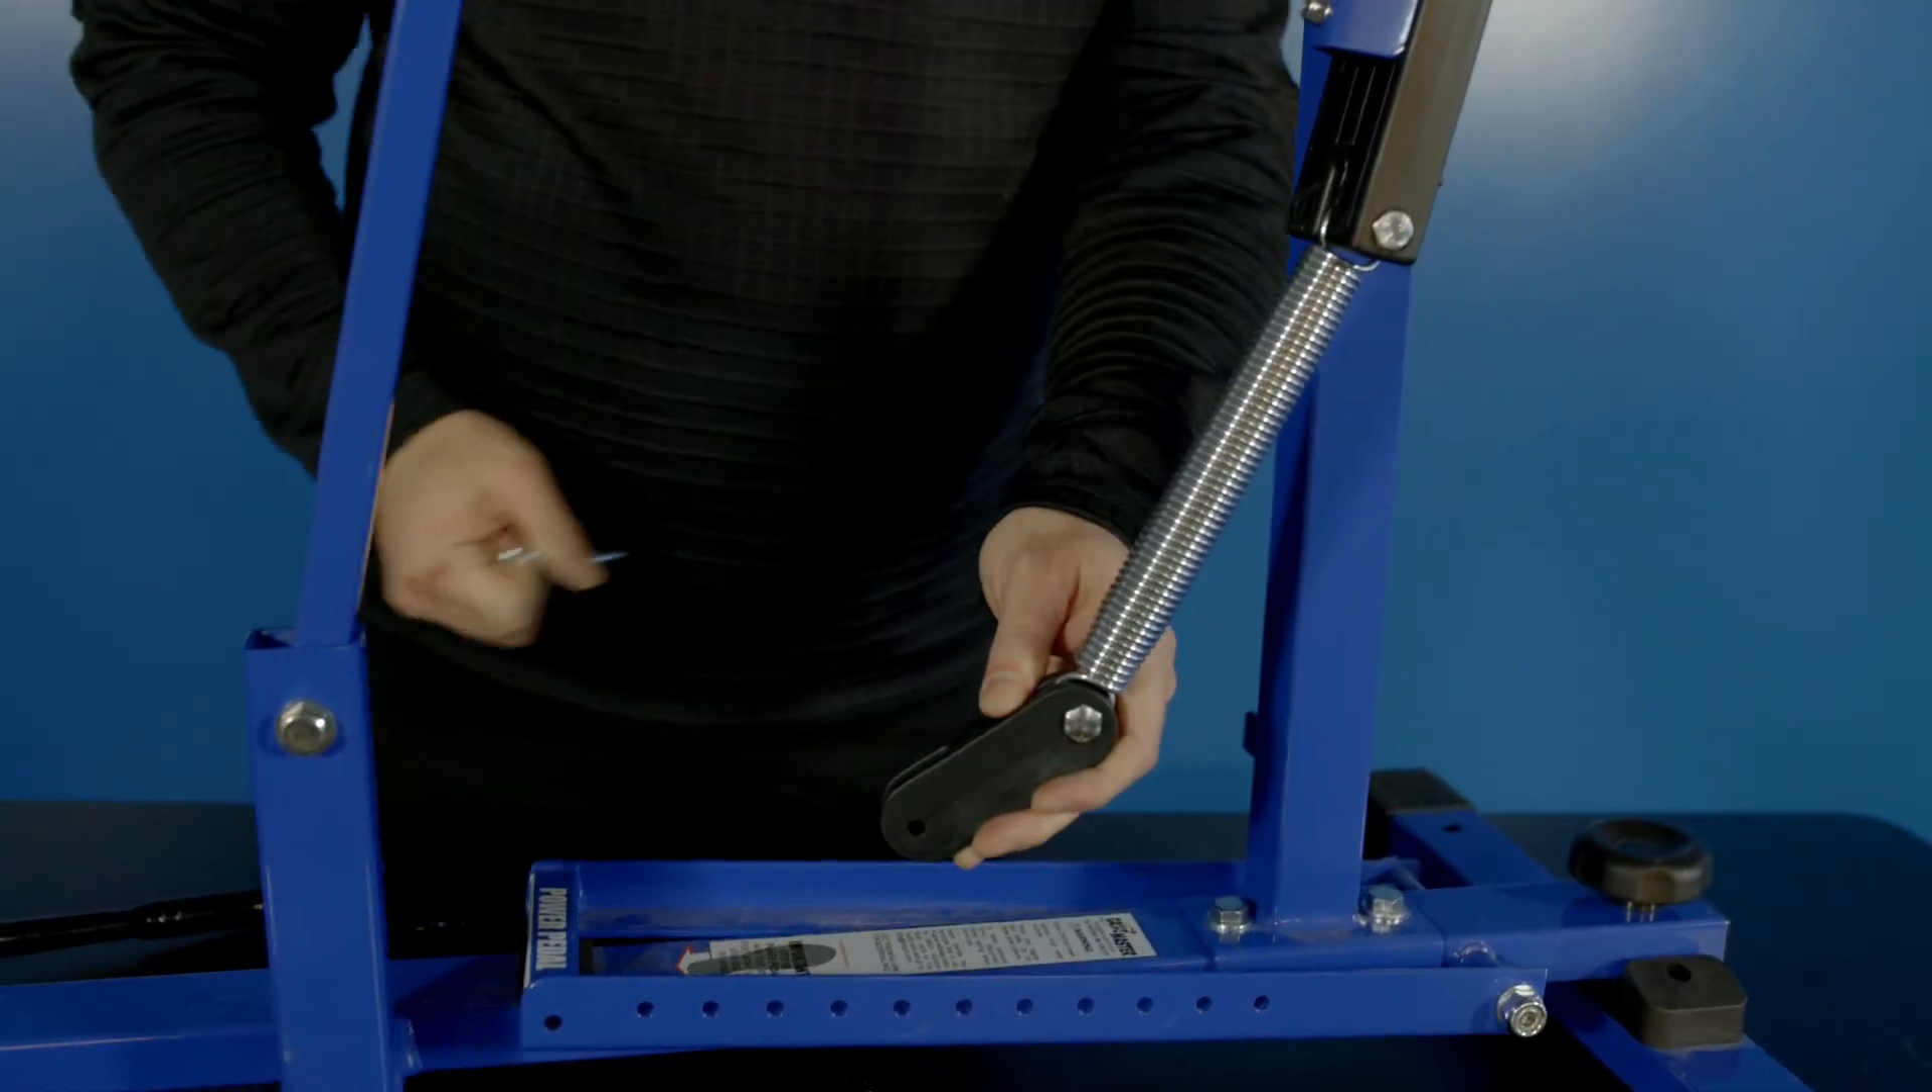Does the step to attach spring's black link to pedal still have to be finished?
Yes.